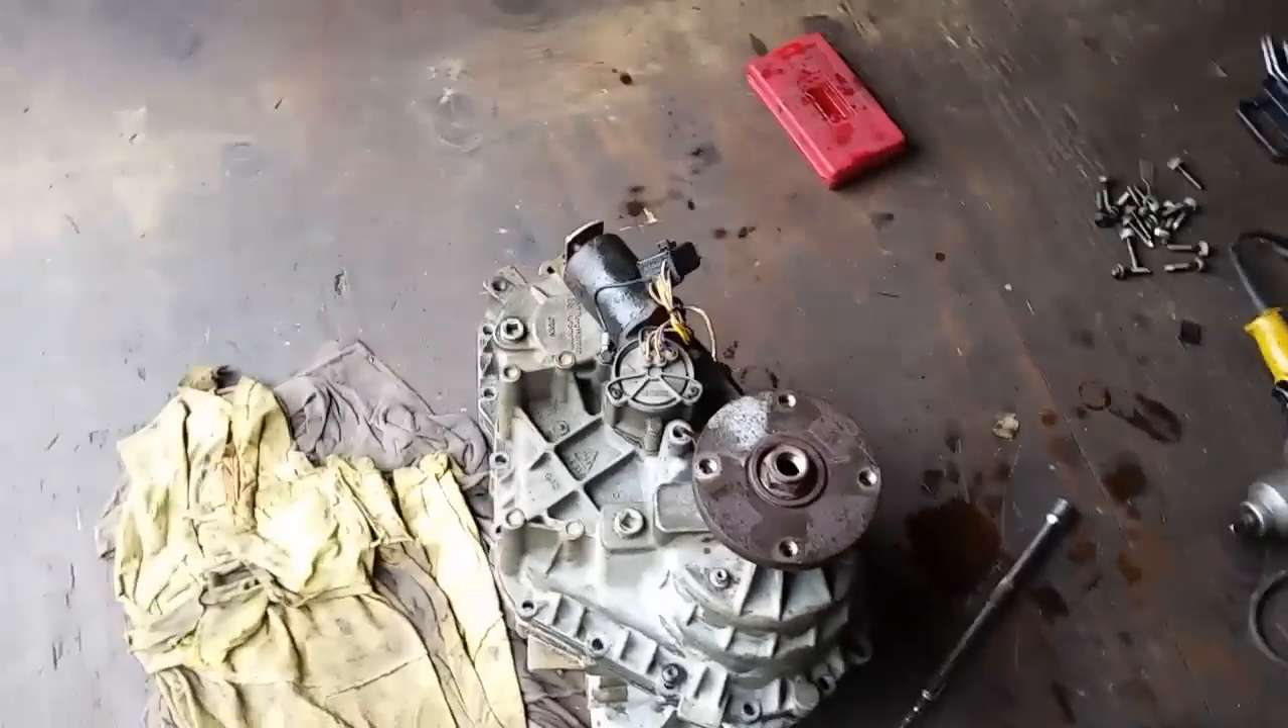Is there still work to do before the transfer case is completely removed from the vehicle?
No.